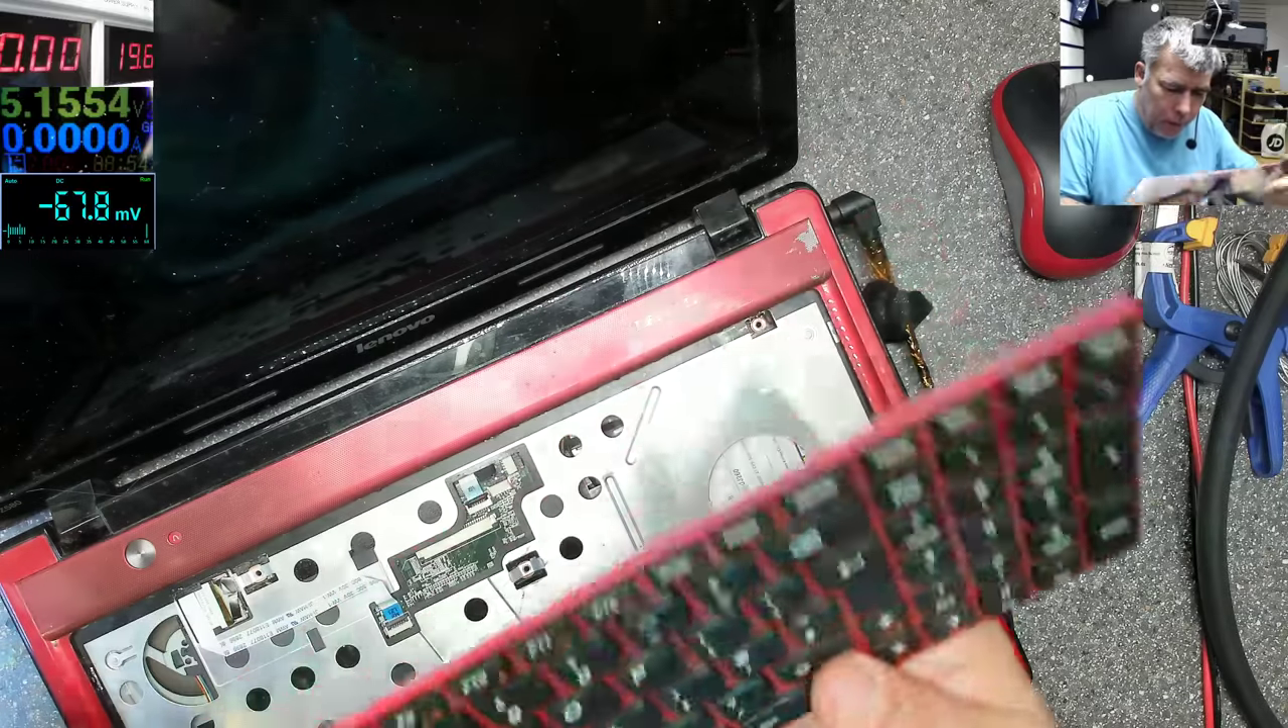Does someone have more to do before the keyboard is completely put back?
Yes.